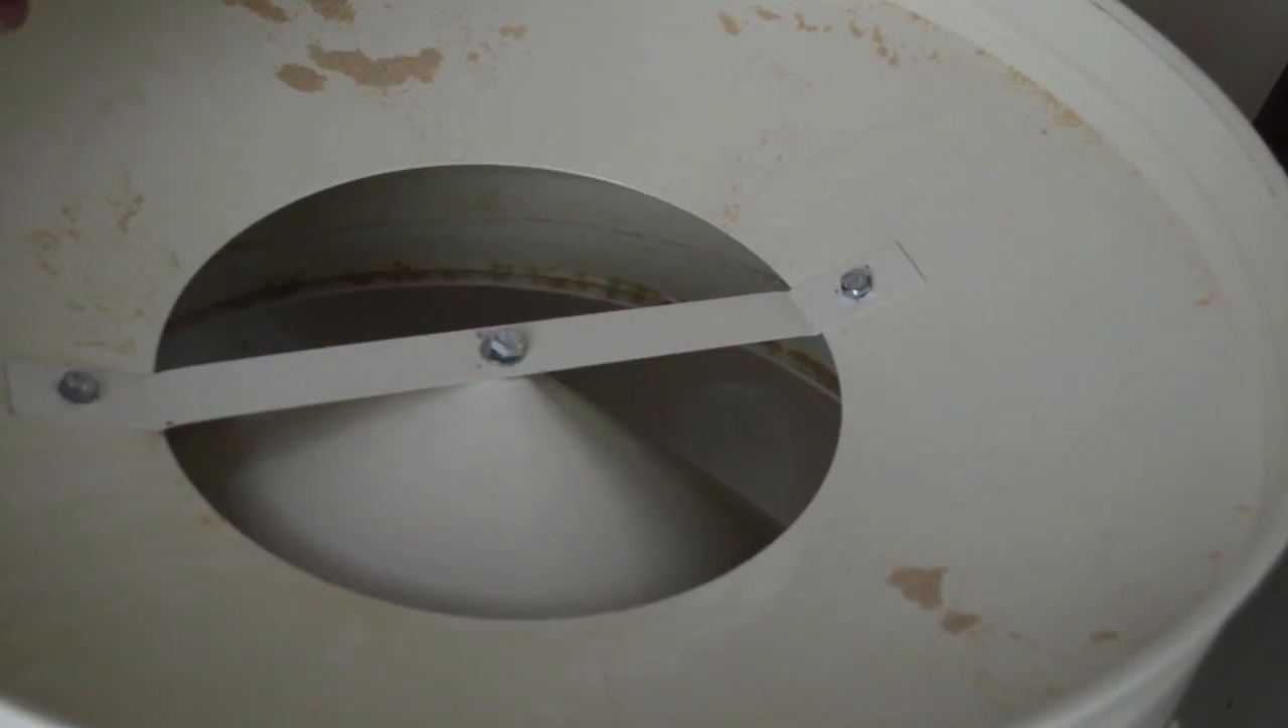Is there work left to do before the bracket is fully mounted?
No.